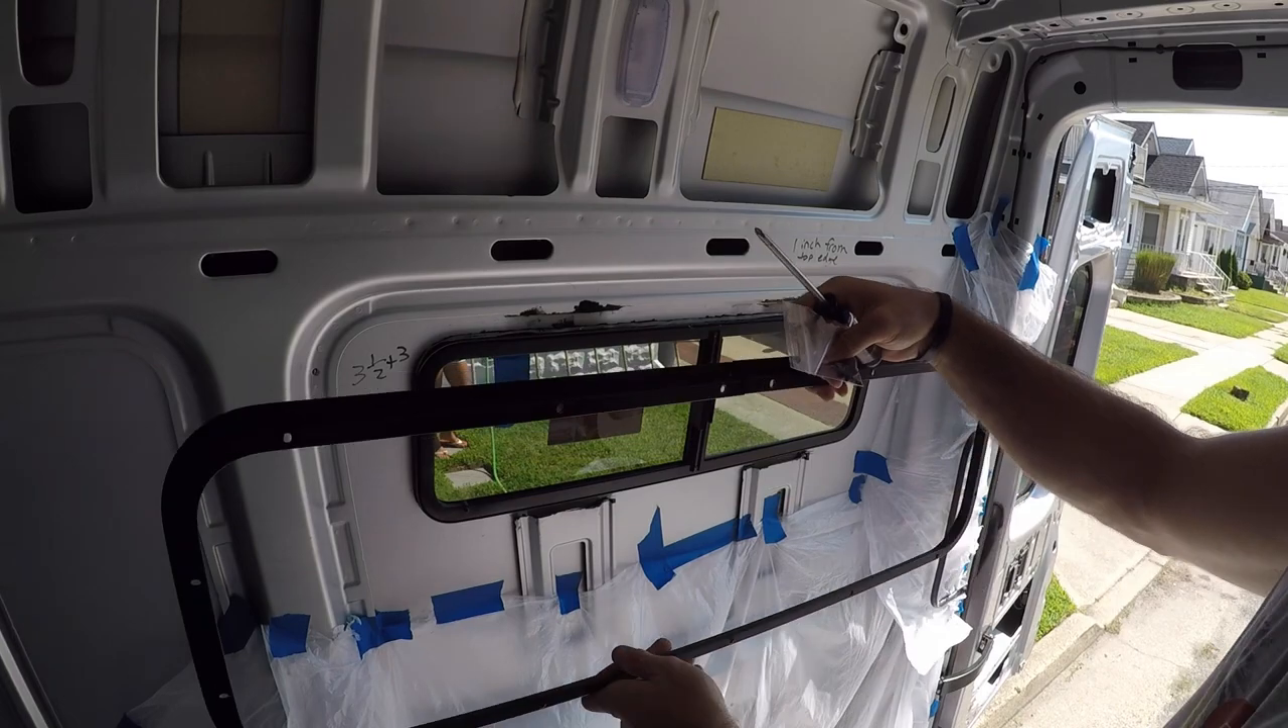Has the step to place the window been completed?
Yes.